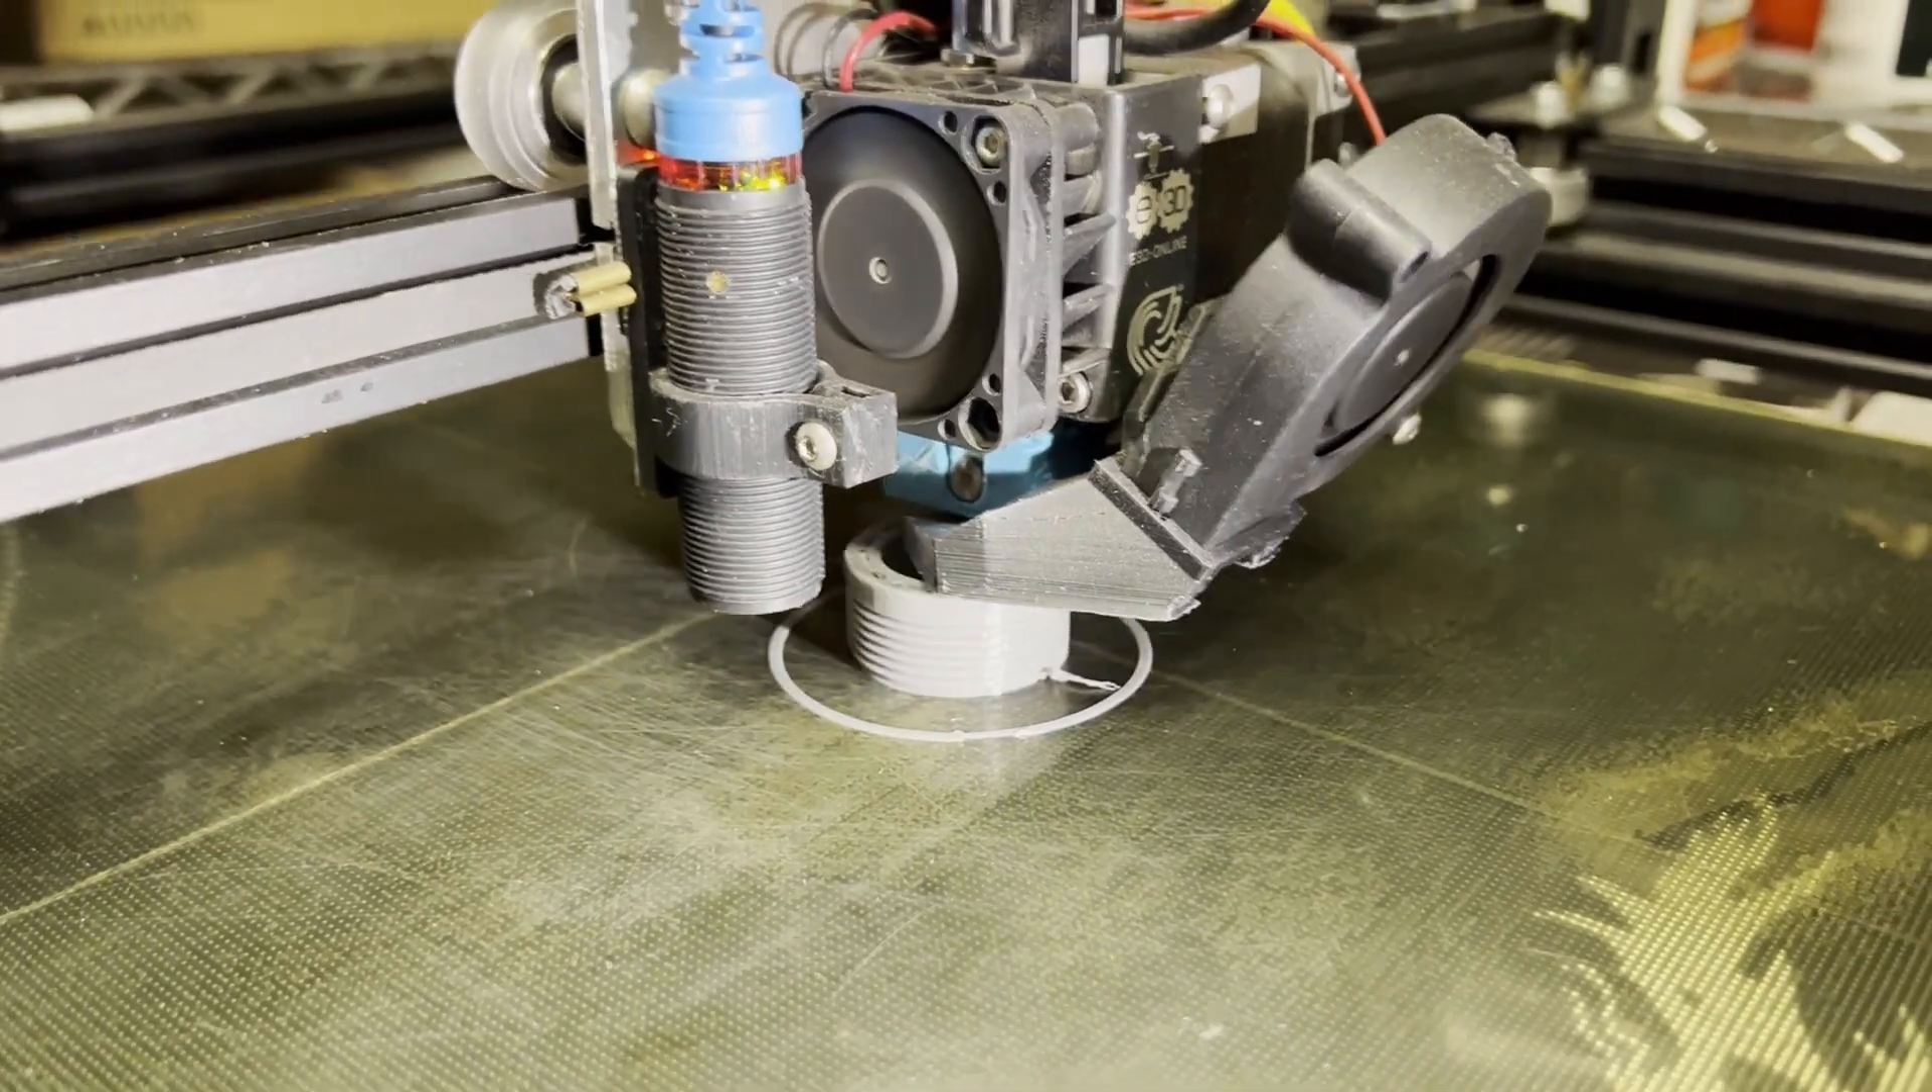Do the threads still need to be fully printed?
Yes.